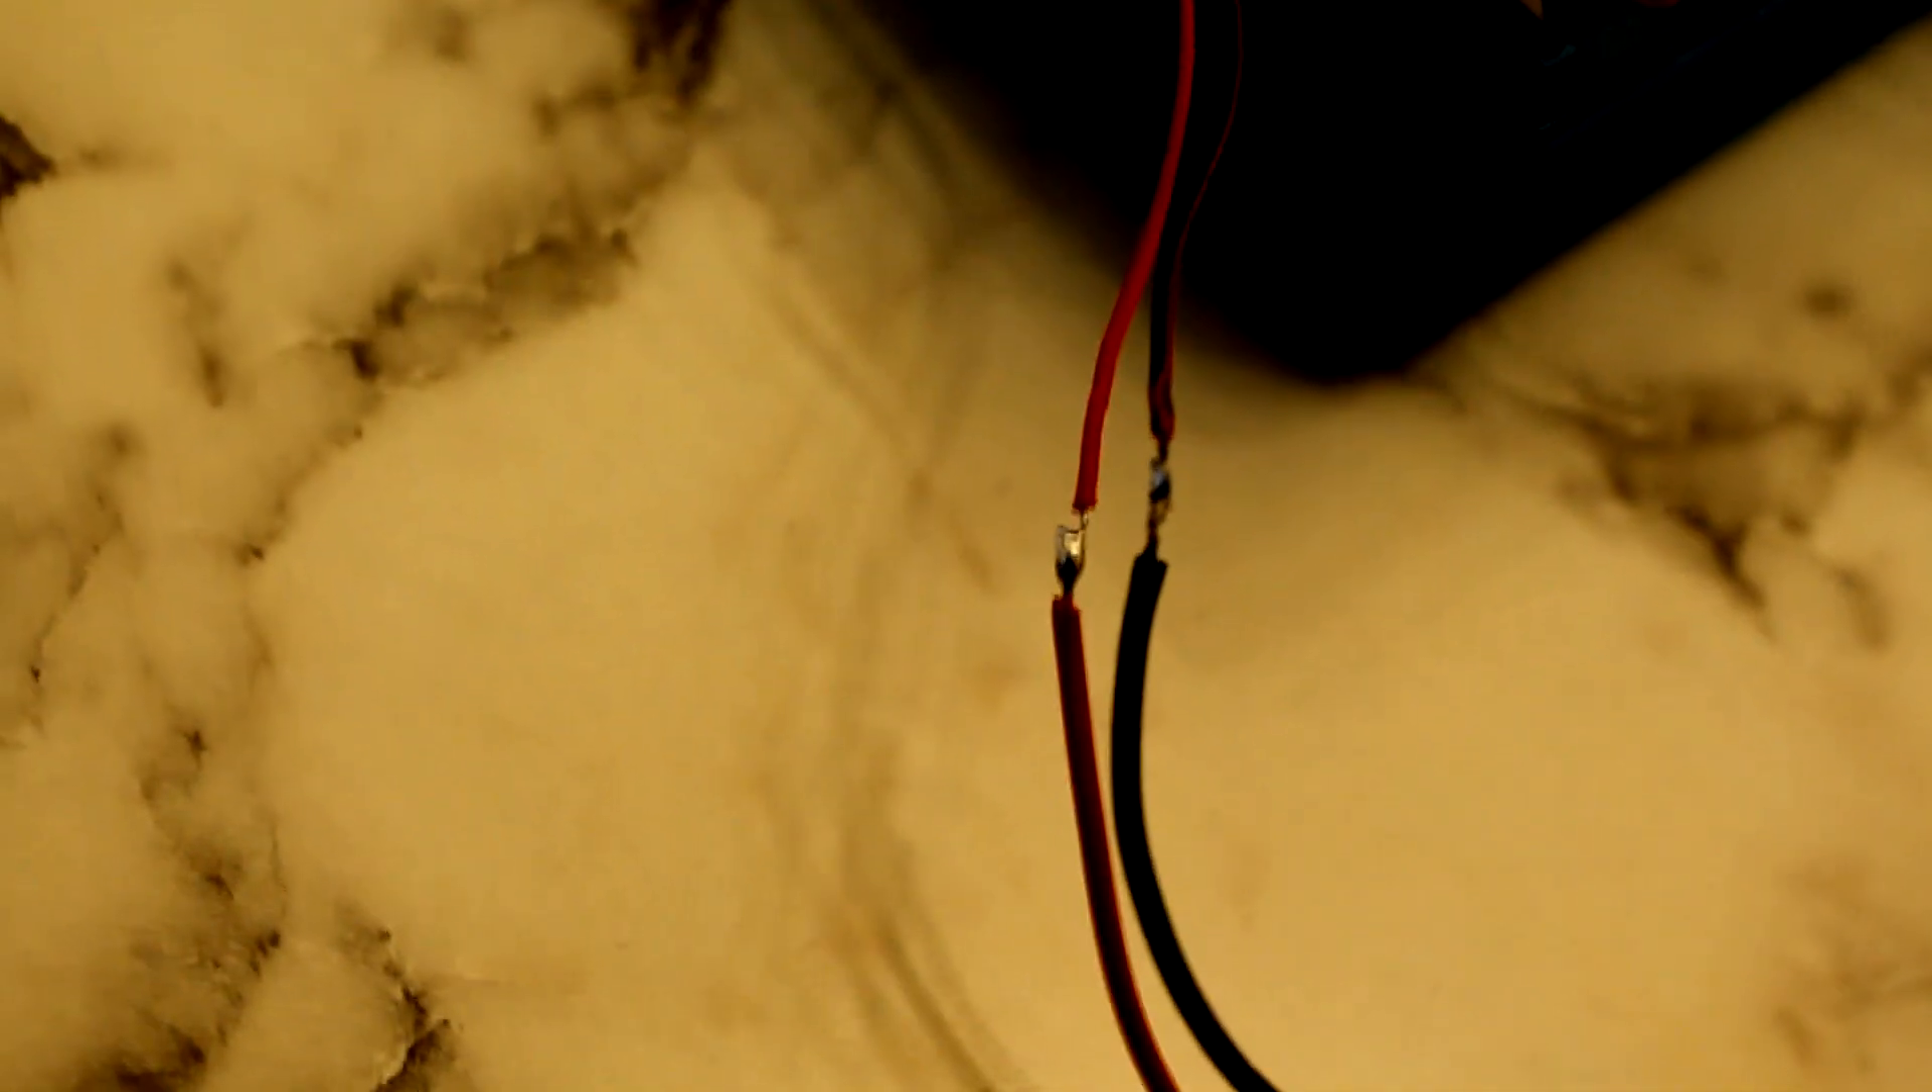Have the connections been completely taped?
No.